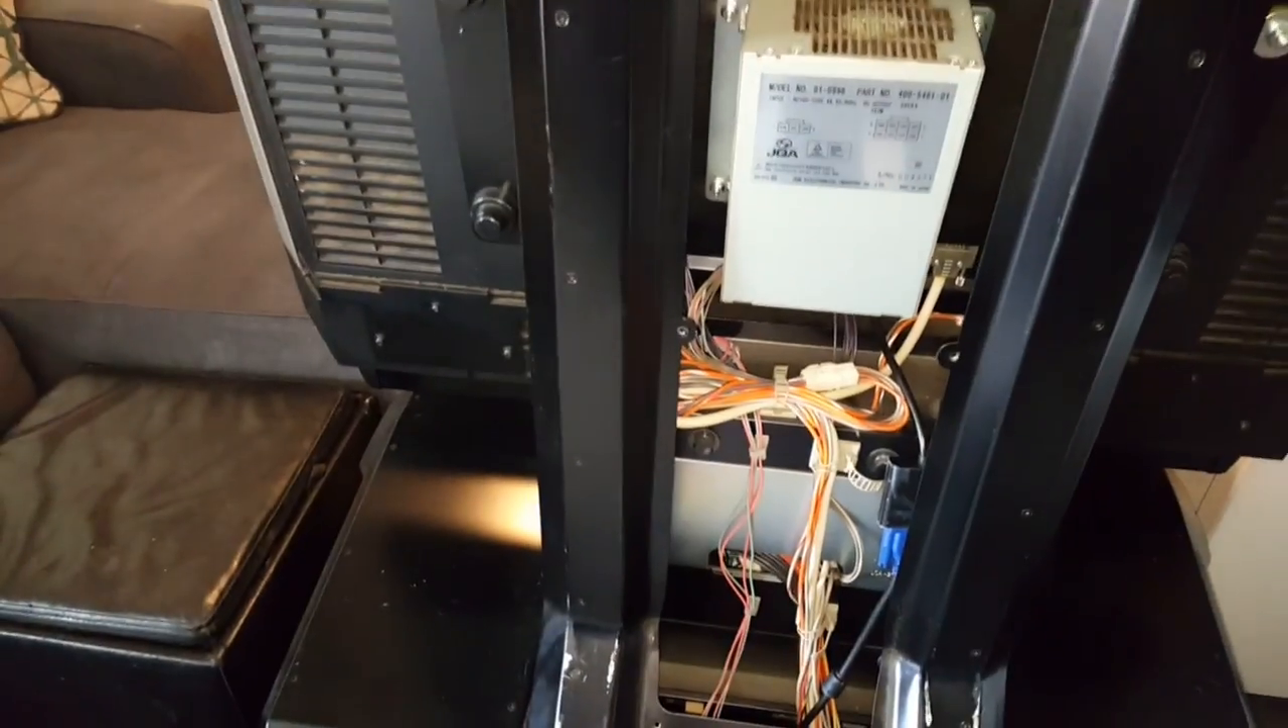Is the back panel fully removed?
Yes.